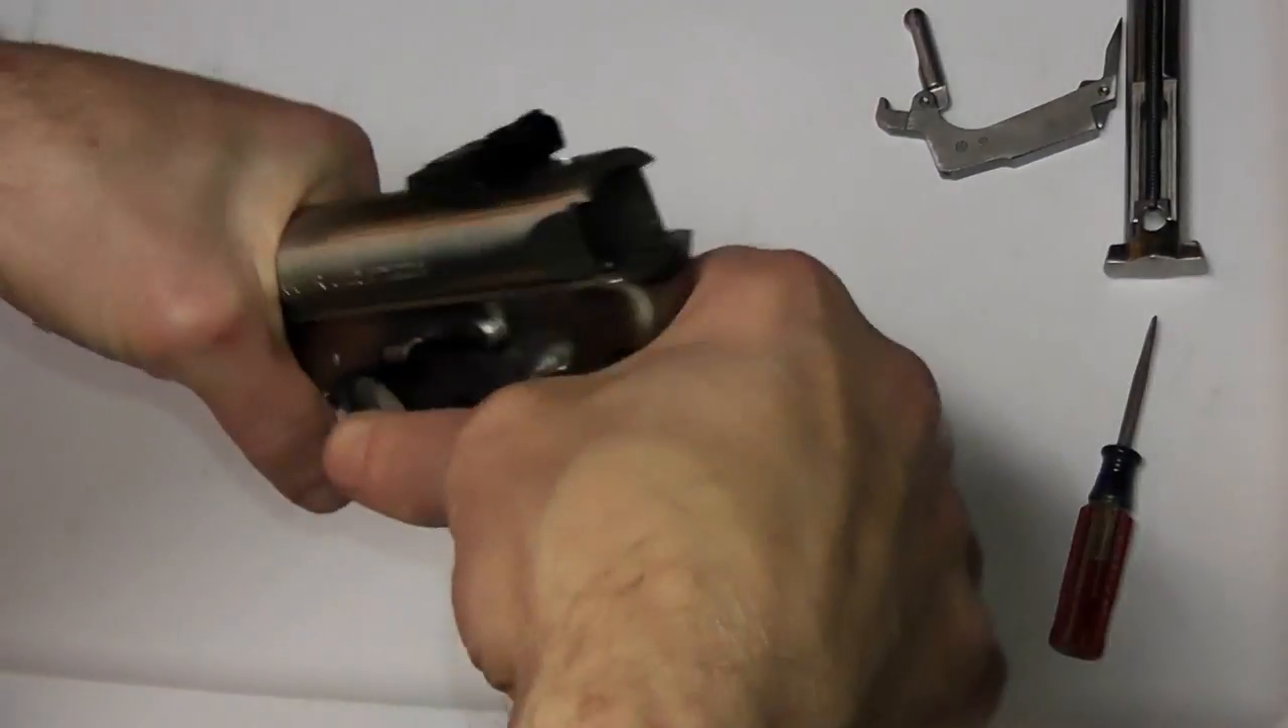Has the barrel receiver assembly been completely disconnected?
No.